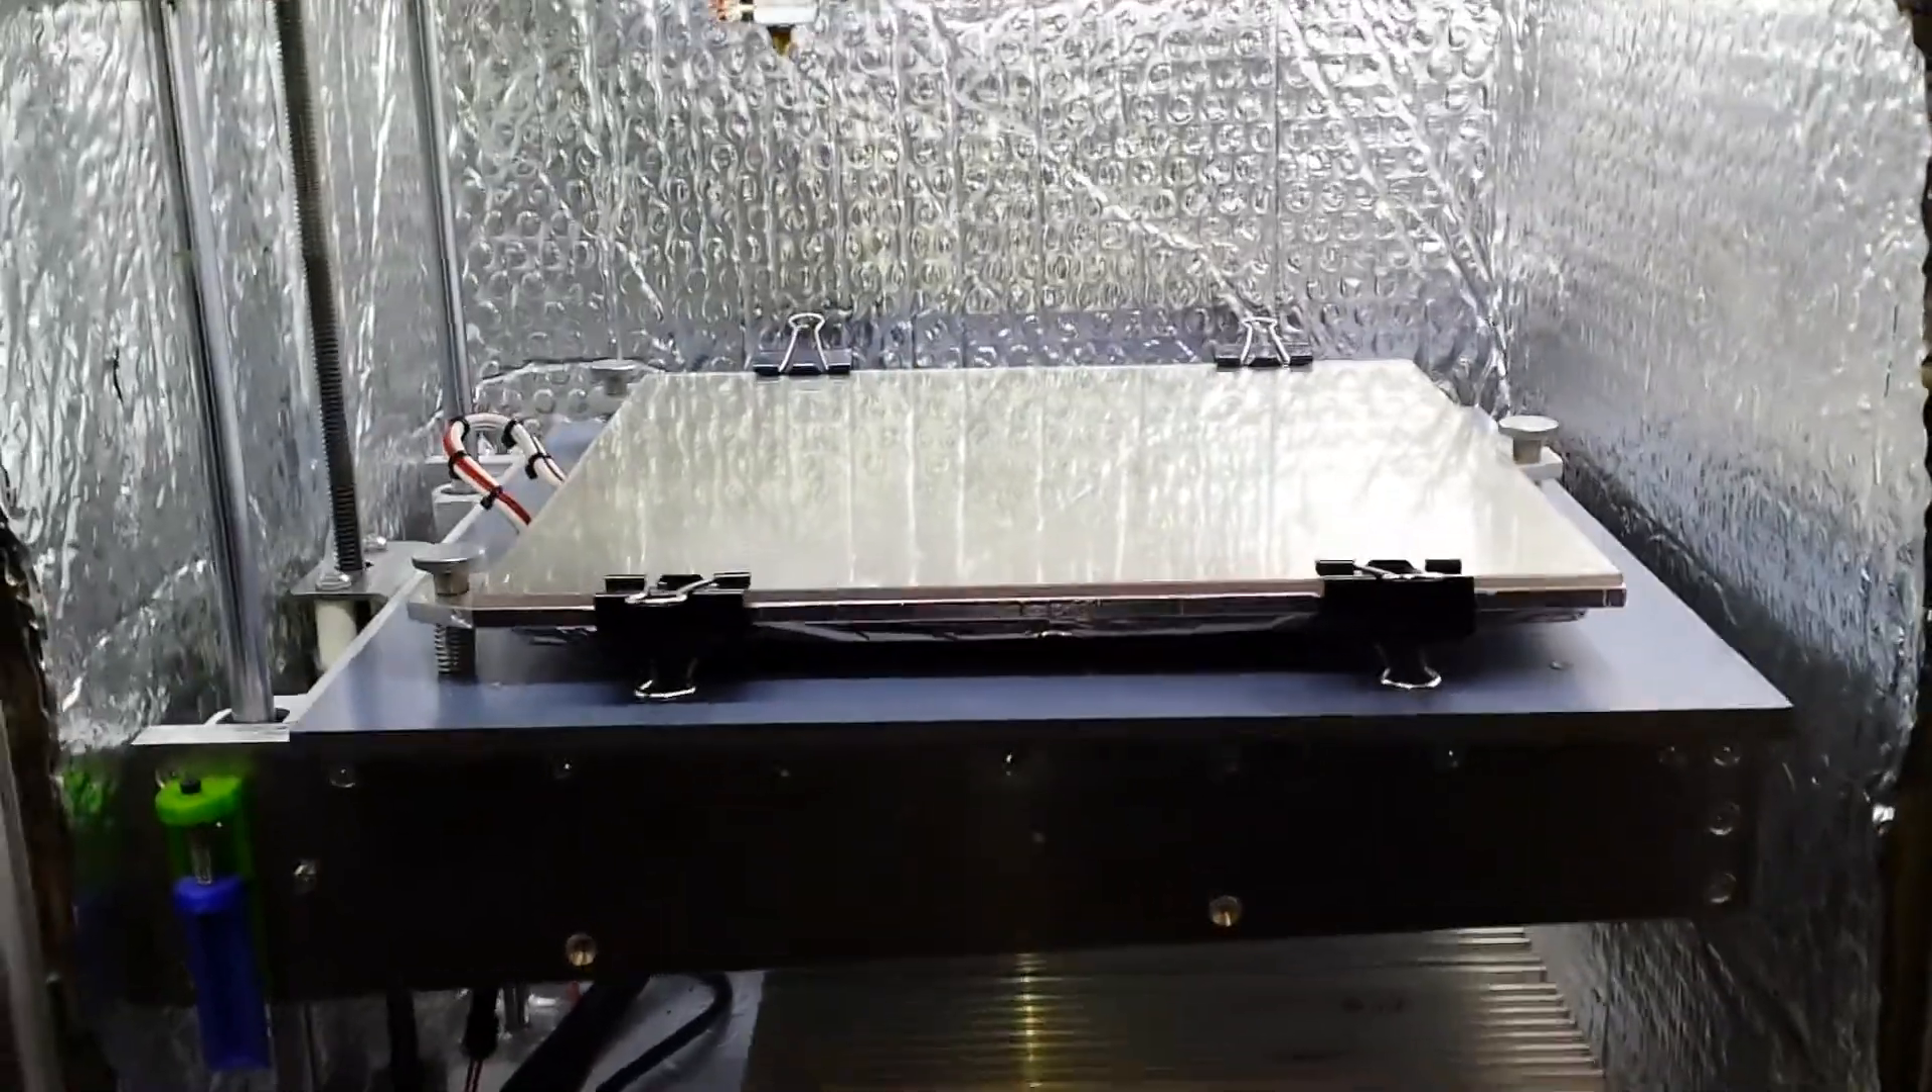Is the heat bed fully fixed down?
Yes.